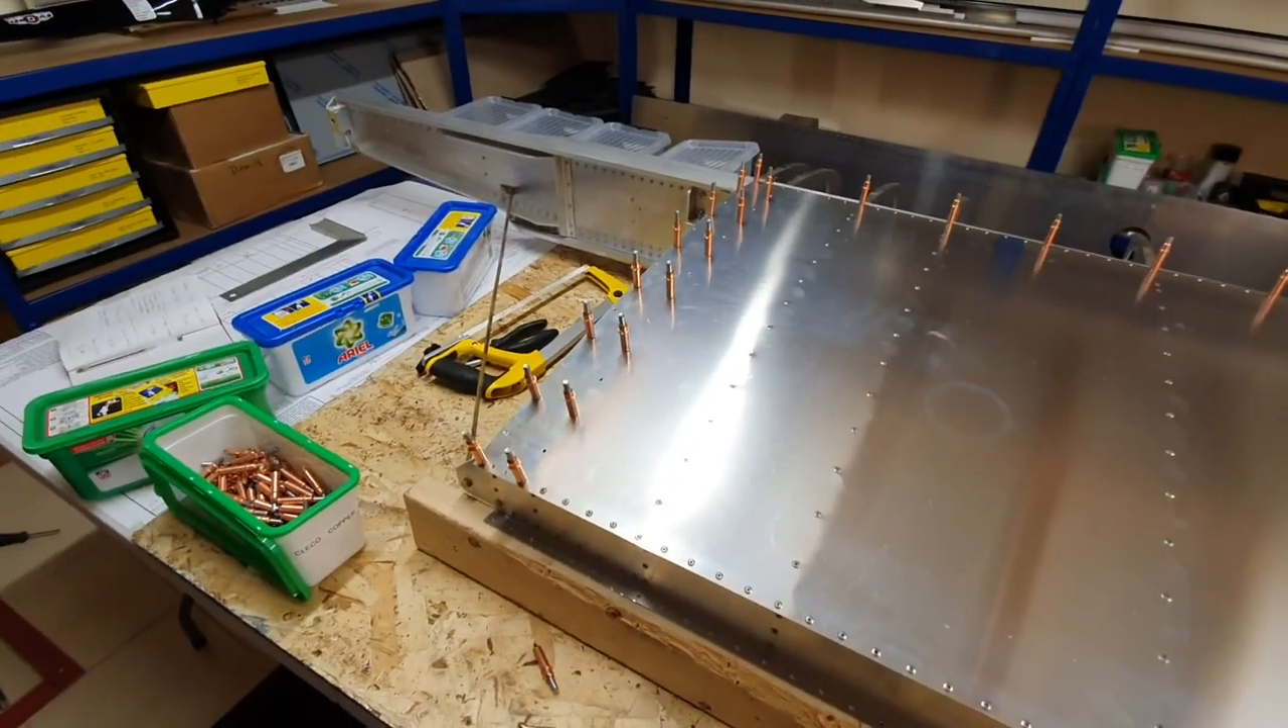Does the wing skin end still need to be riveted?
Yes.